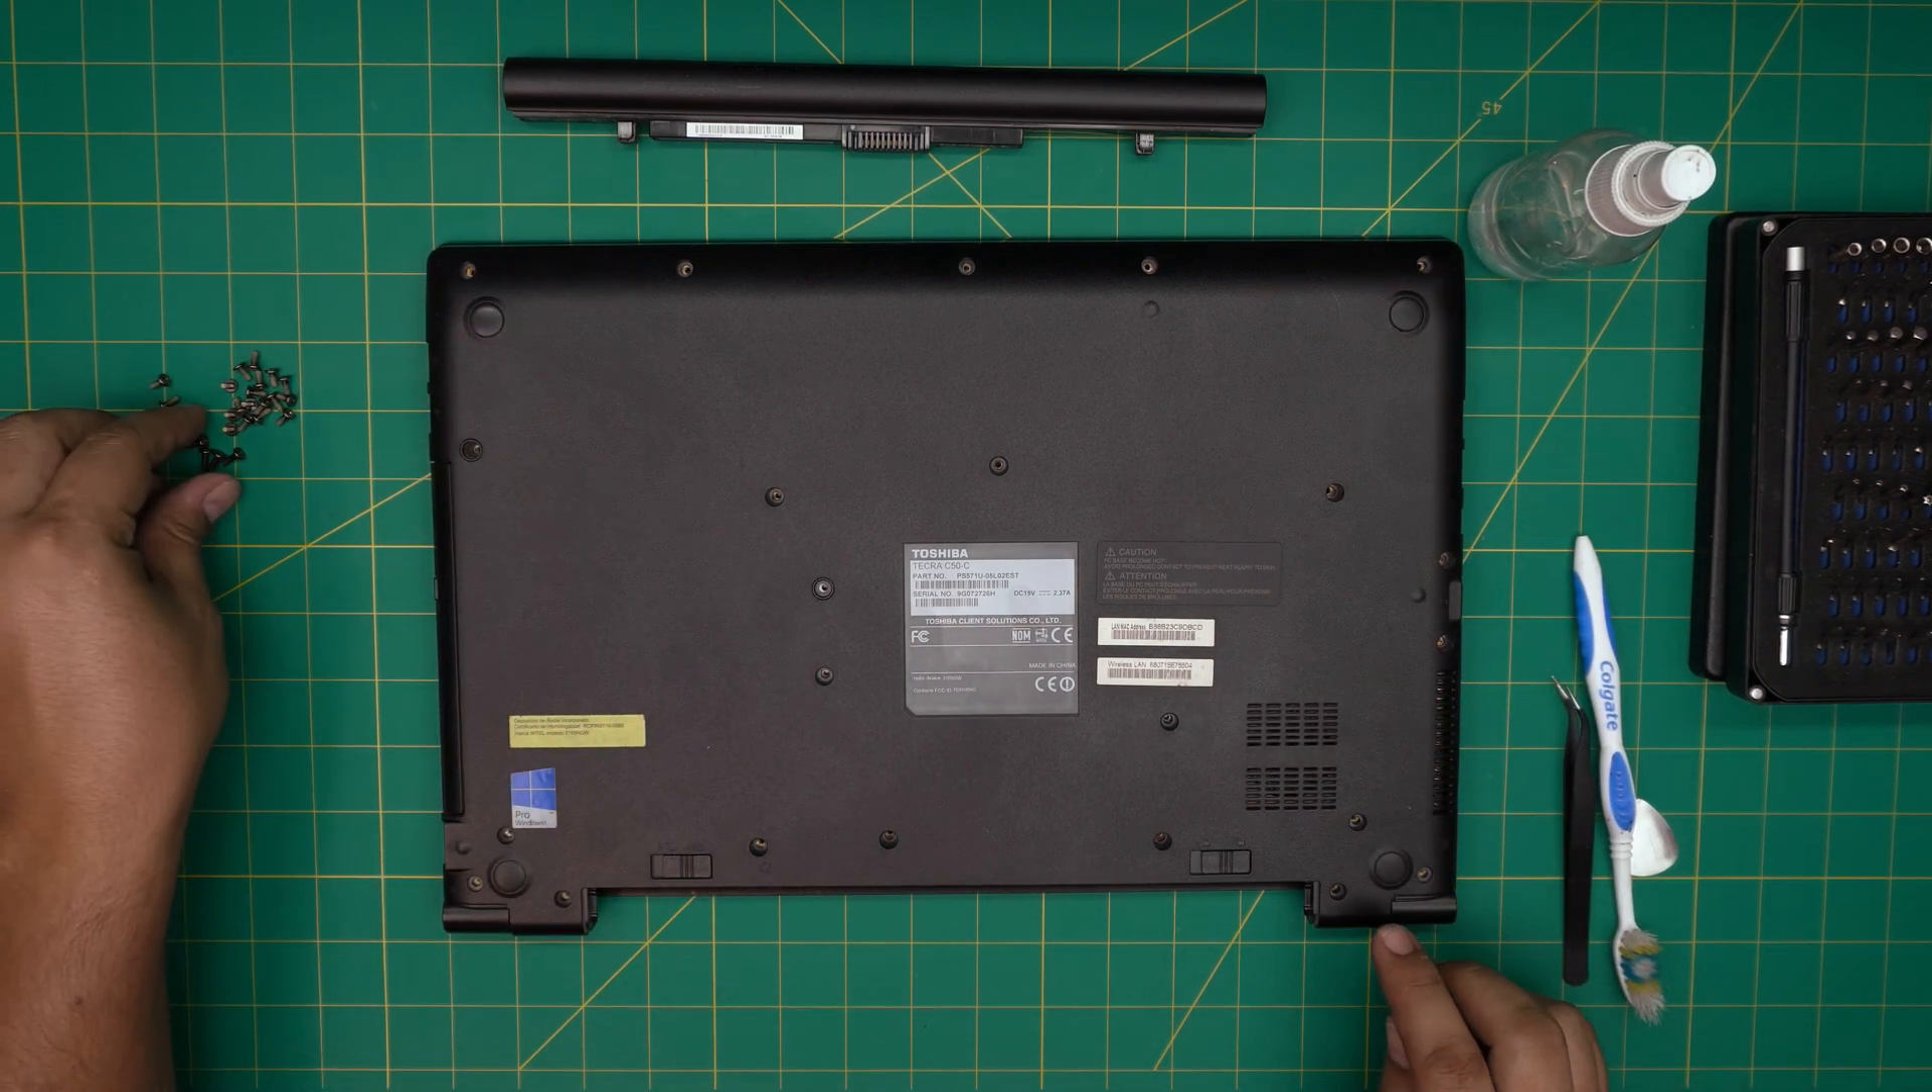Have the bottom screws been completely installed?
No.